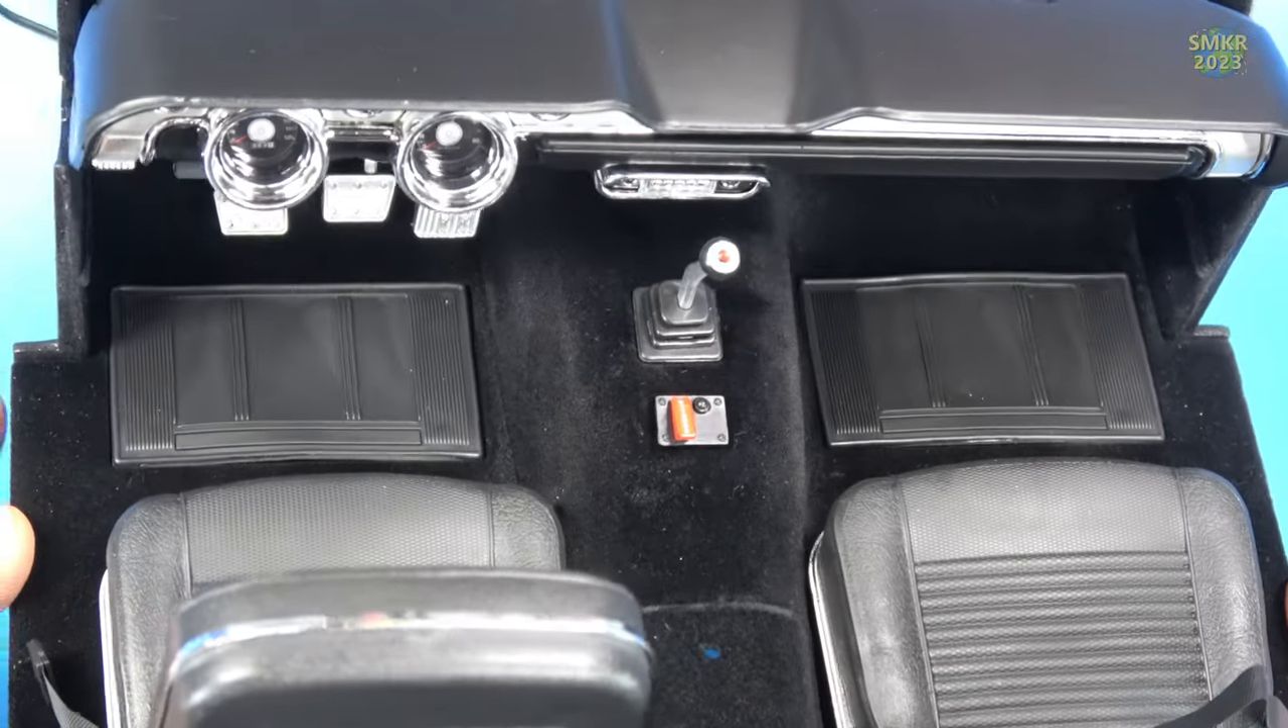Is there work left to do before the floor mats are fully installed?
No.